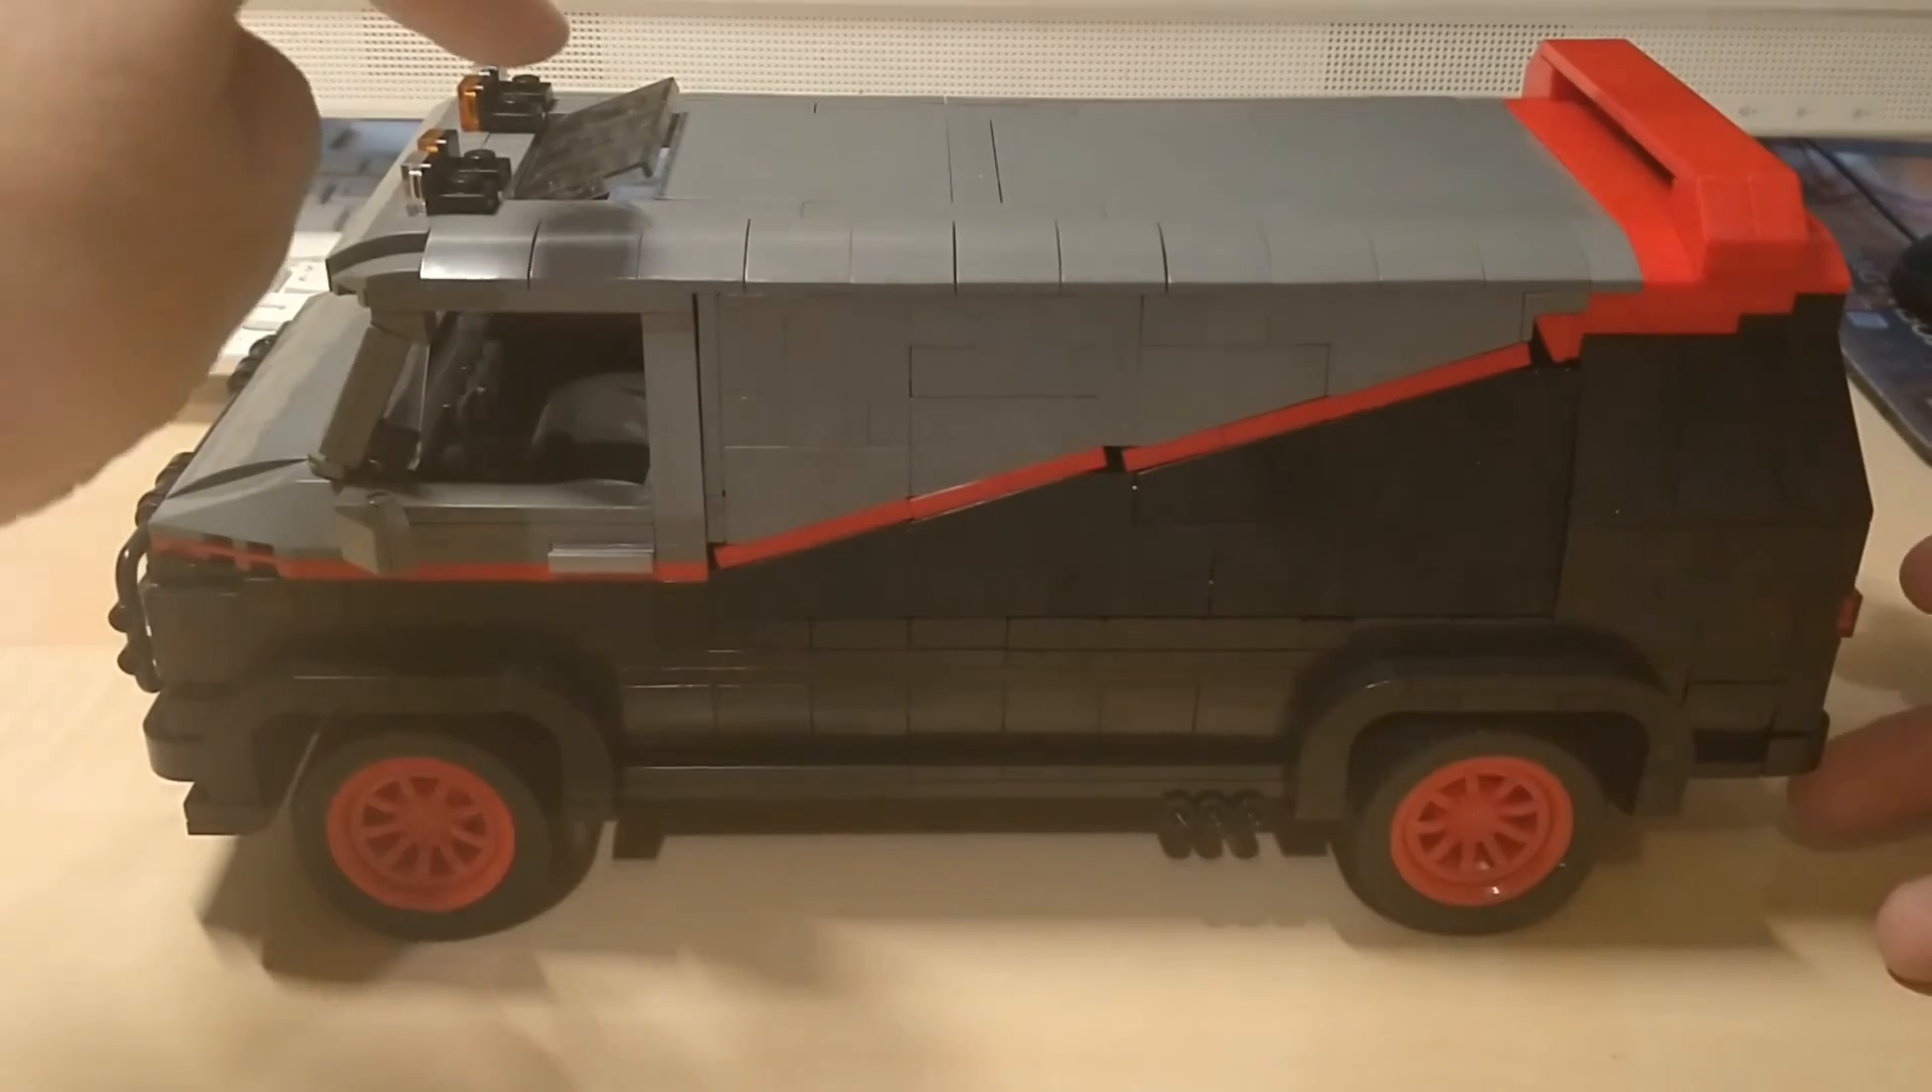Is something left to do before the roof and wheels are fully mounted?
No.